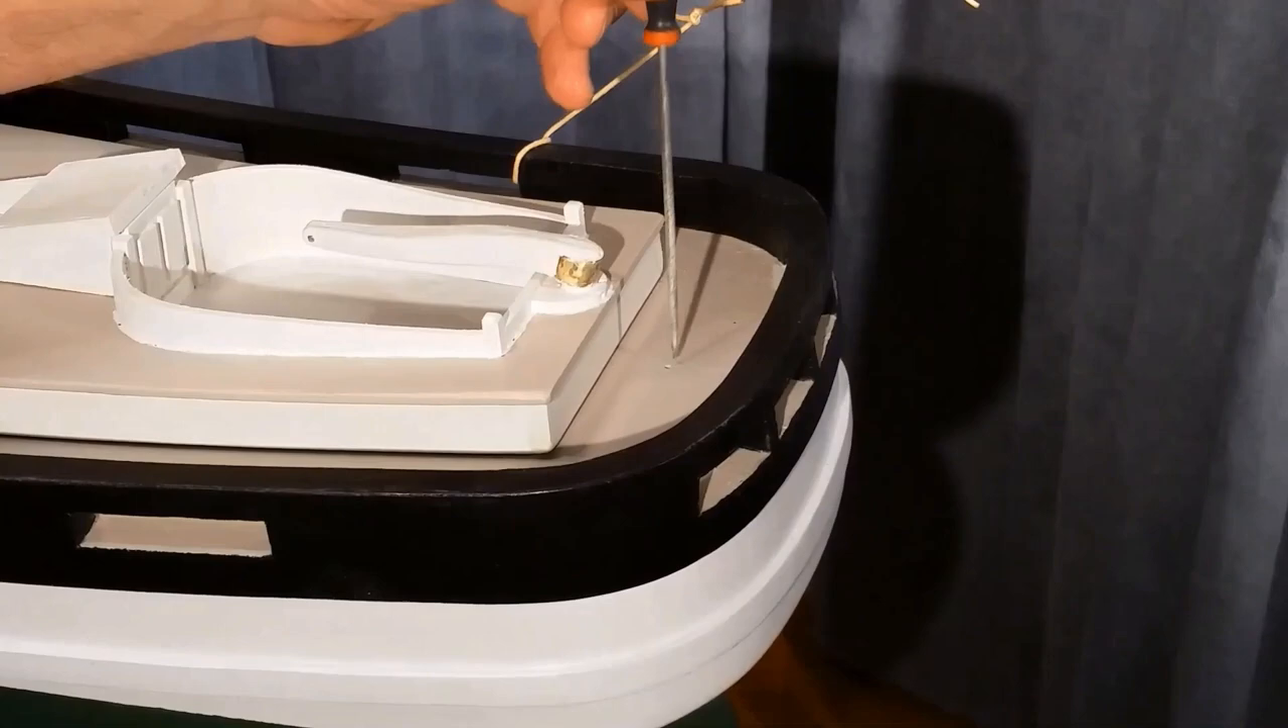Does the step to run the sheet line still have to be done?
Yes.